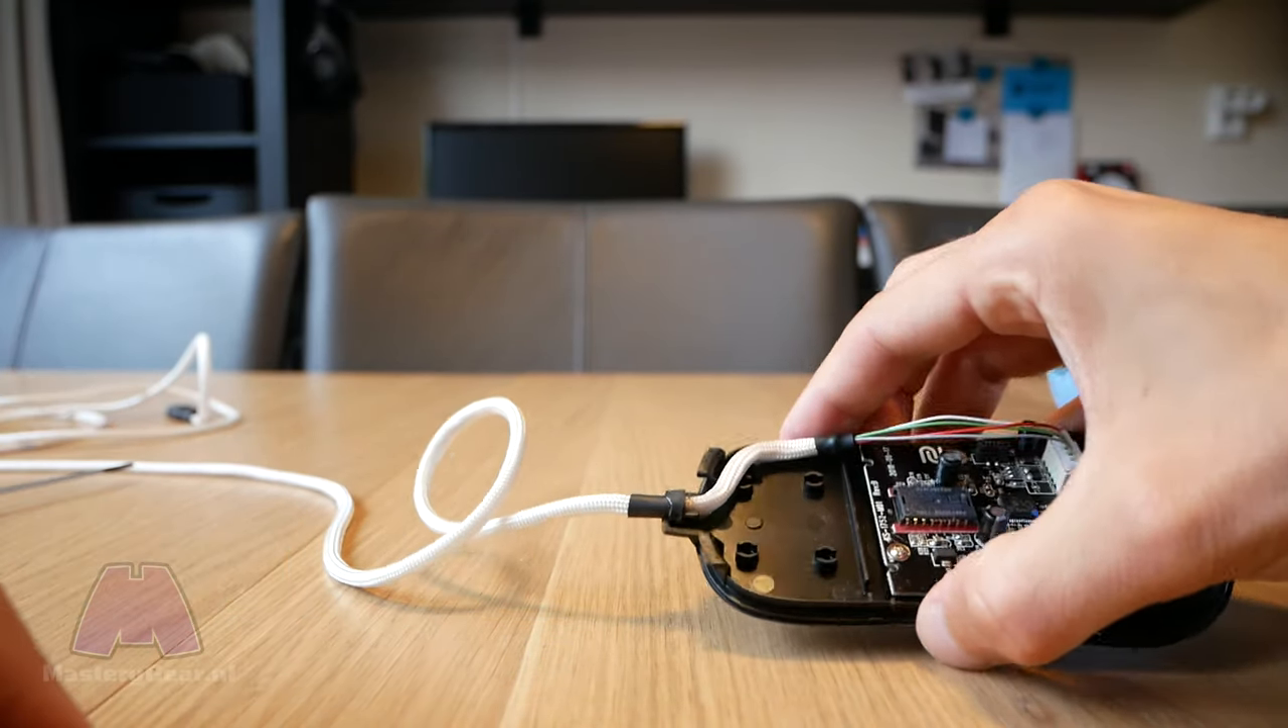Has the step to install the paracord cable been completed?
Yes.